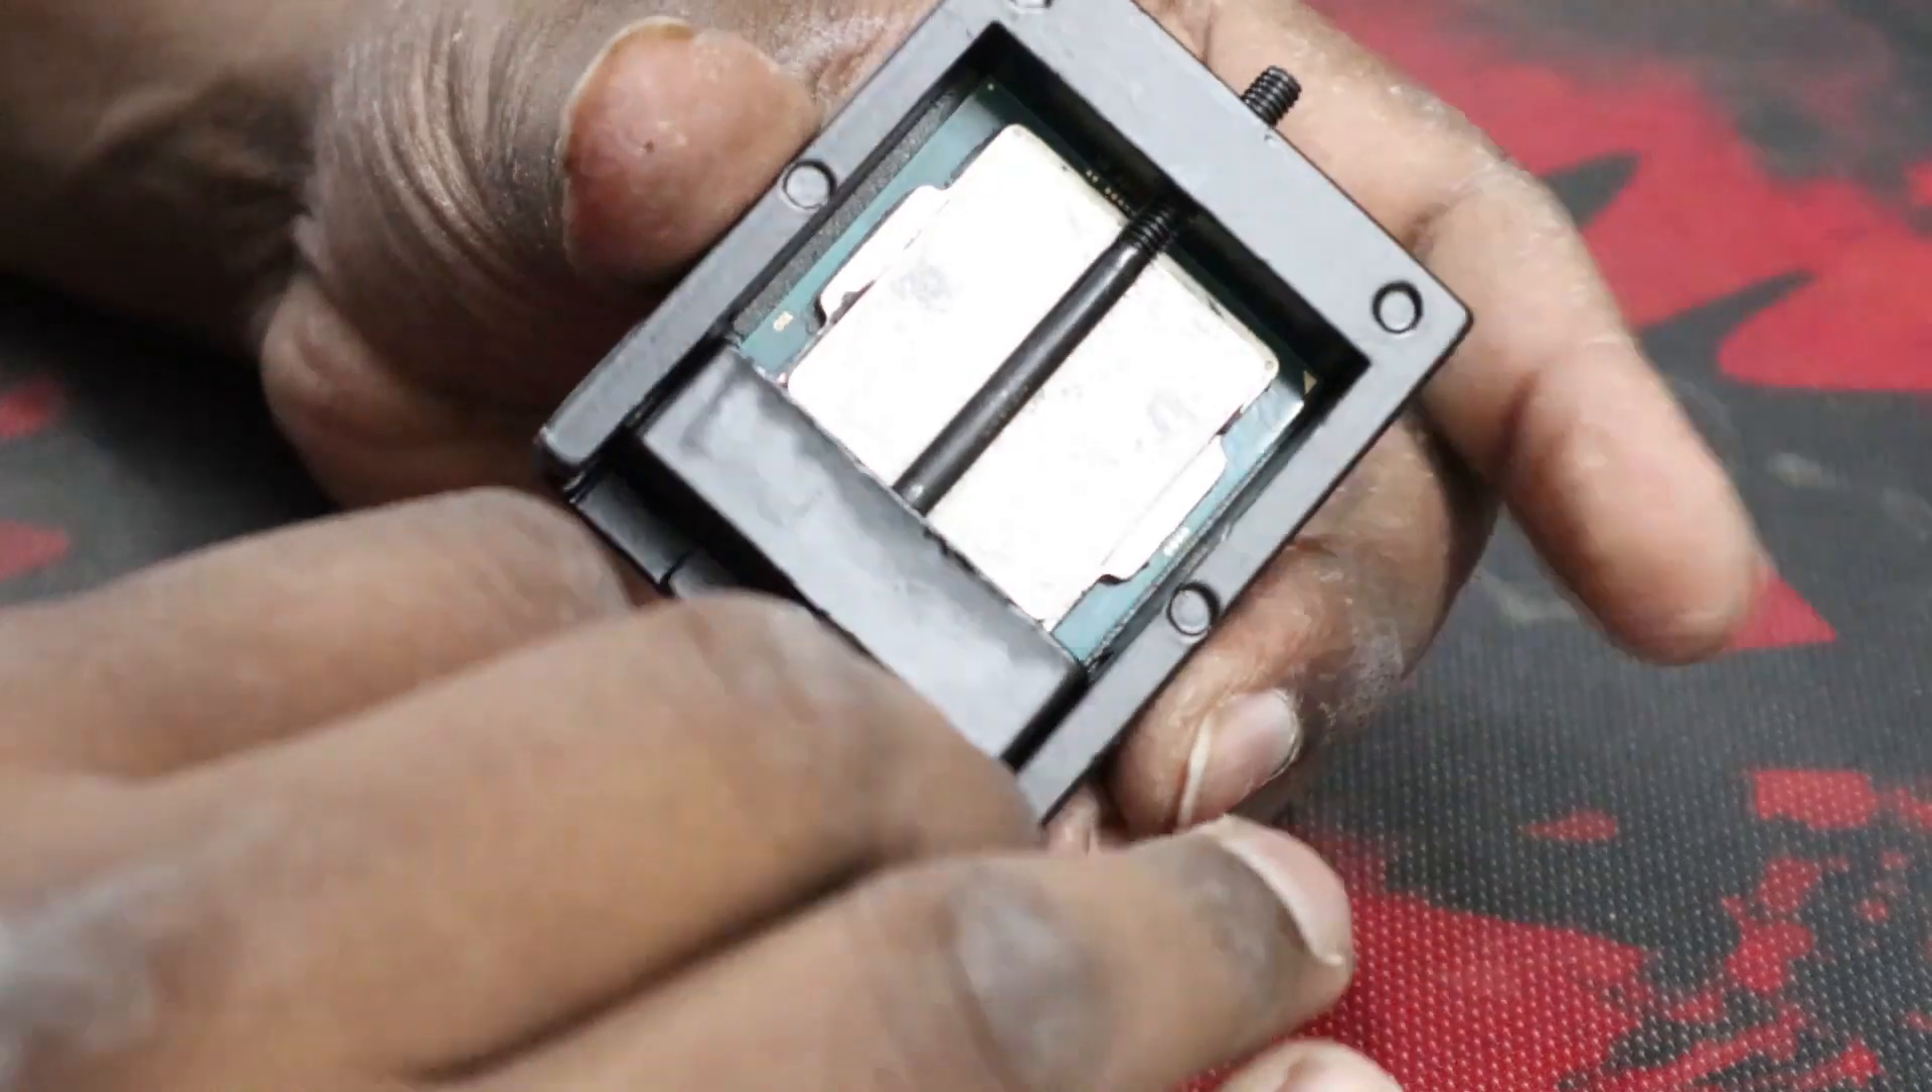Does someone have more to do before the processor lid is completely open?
Yes.